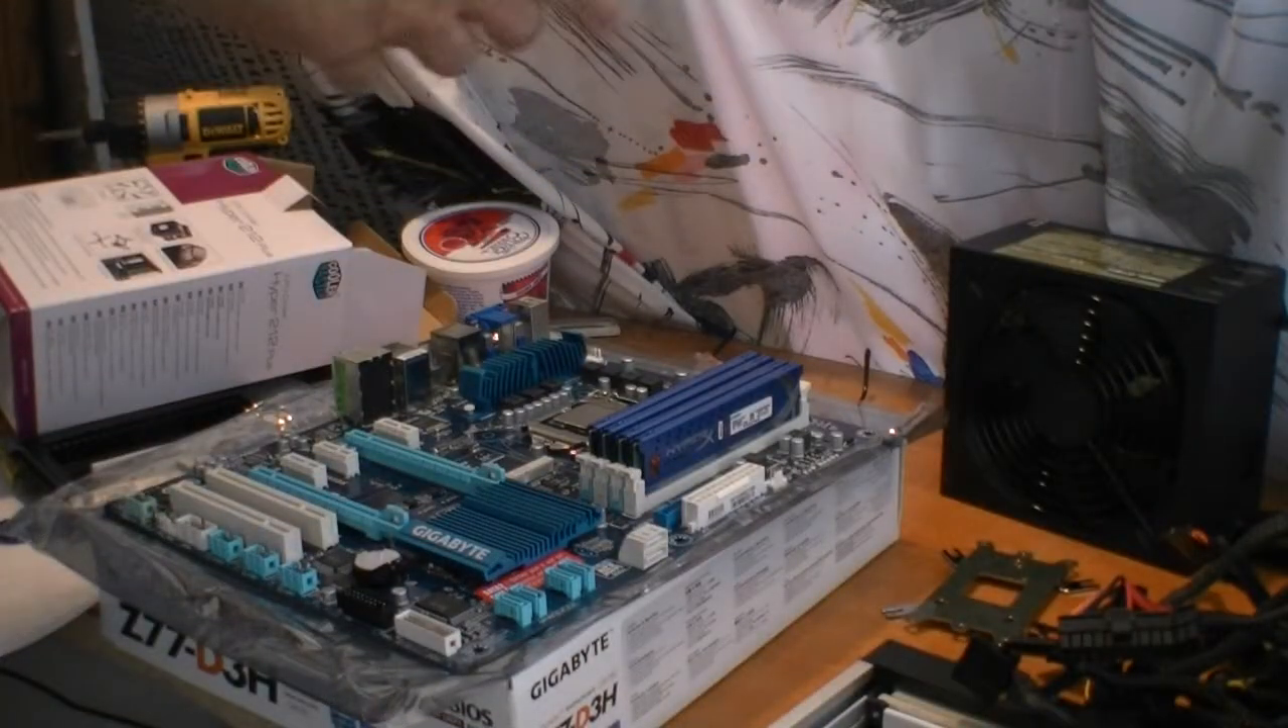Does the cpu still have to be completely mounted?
No.